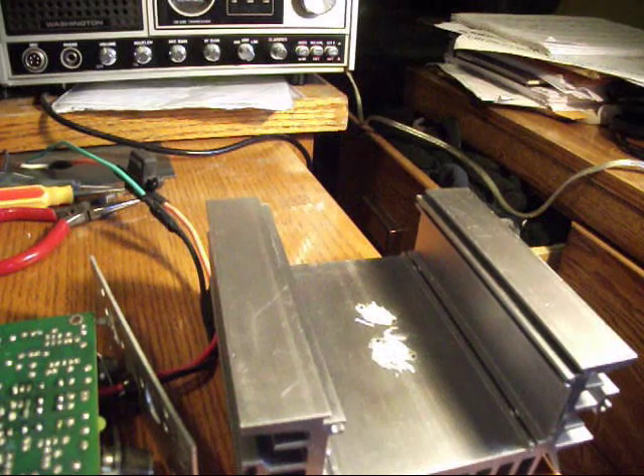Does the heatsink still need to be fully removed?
No.